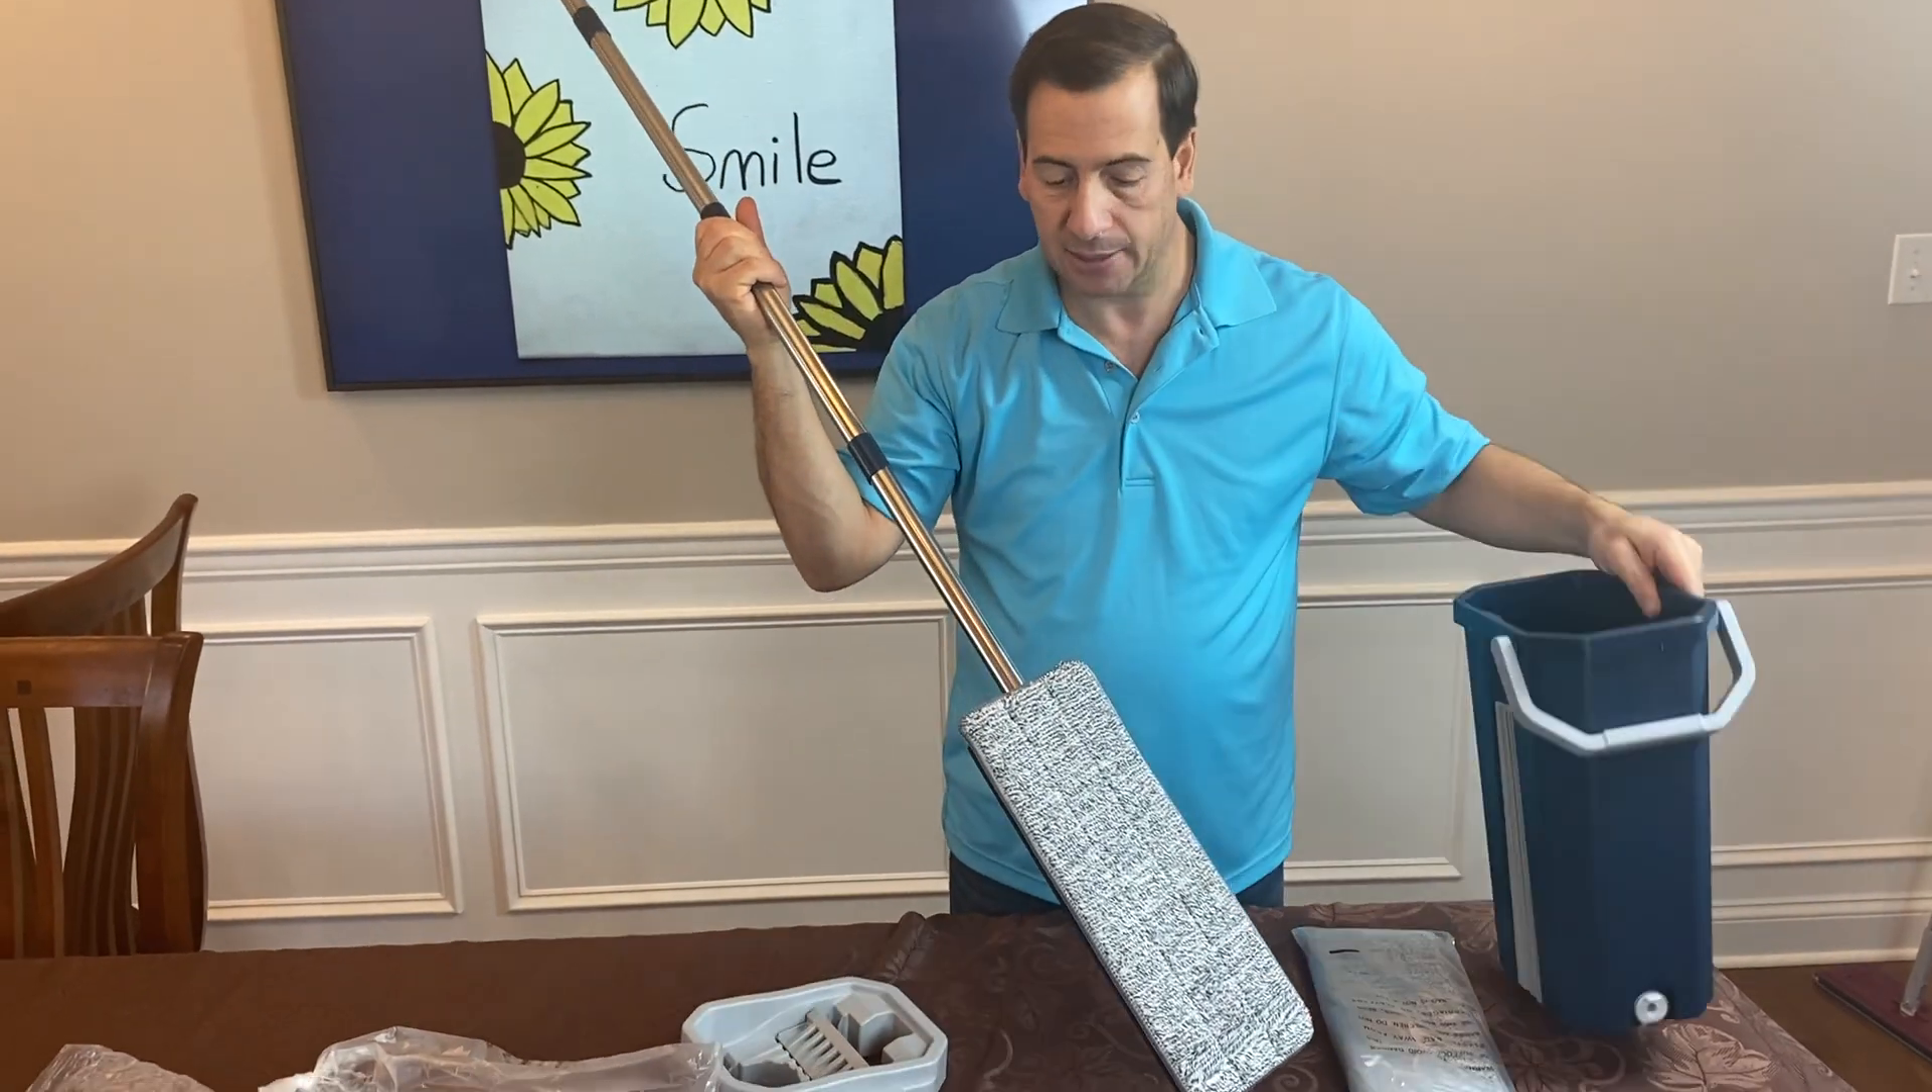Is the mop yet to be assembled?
No.